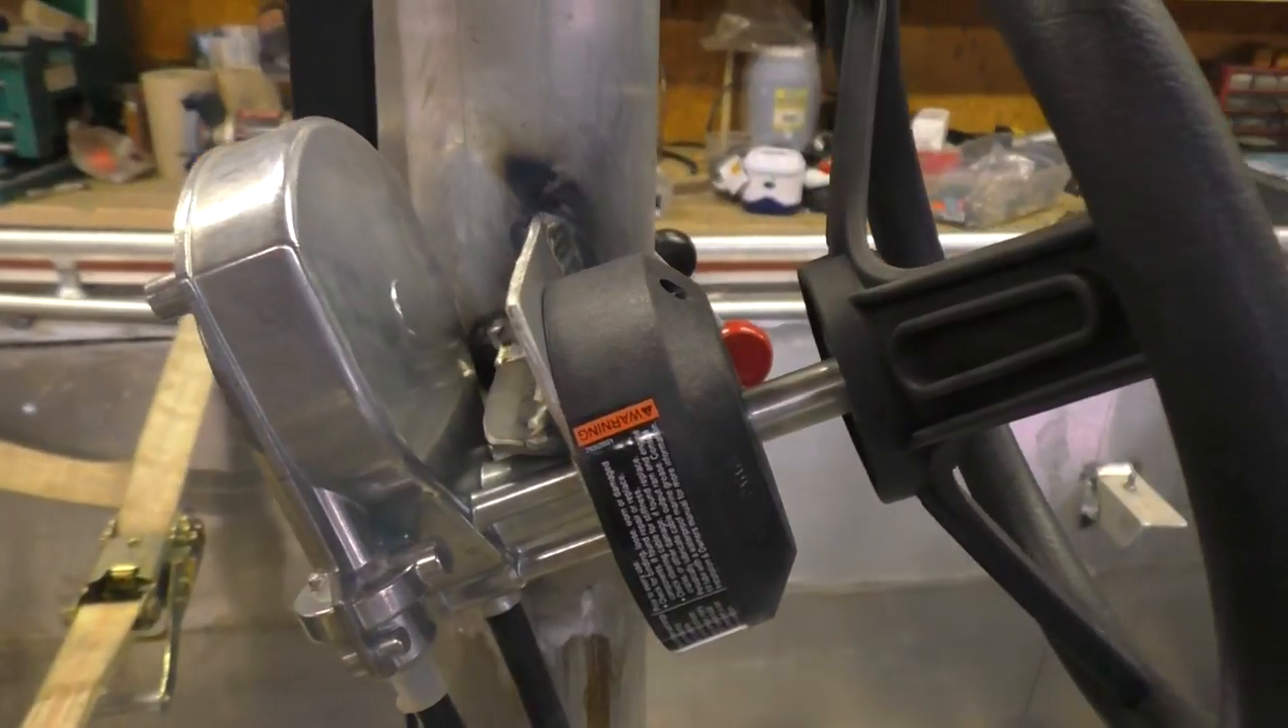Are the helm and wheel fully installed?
Yes.